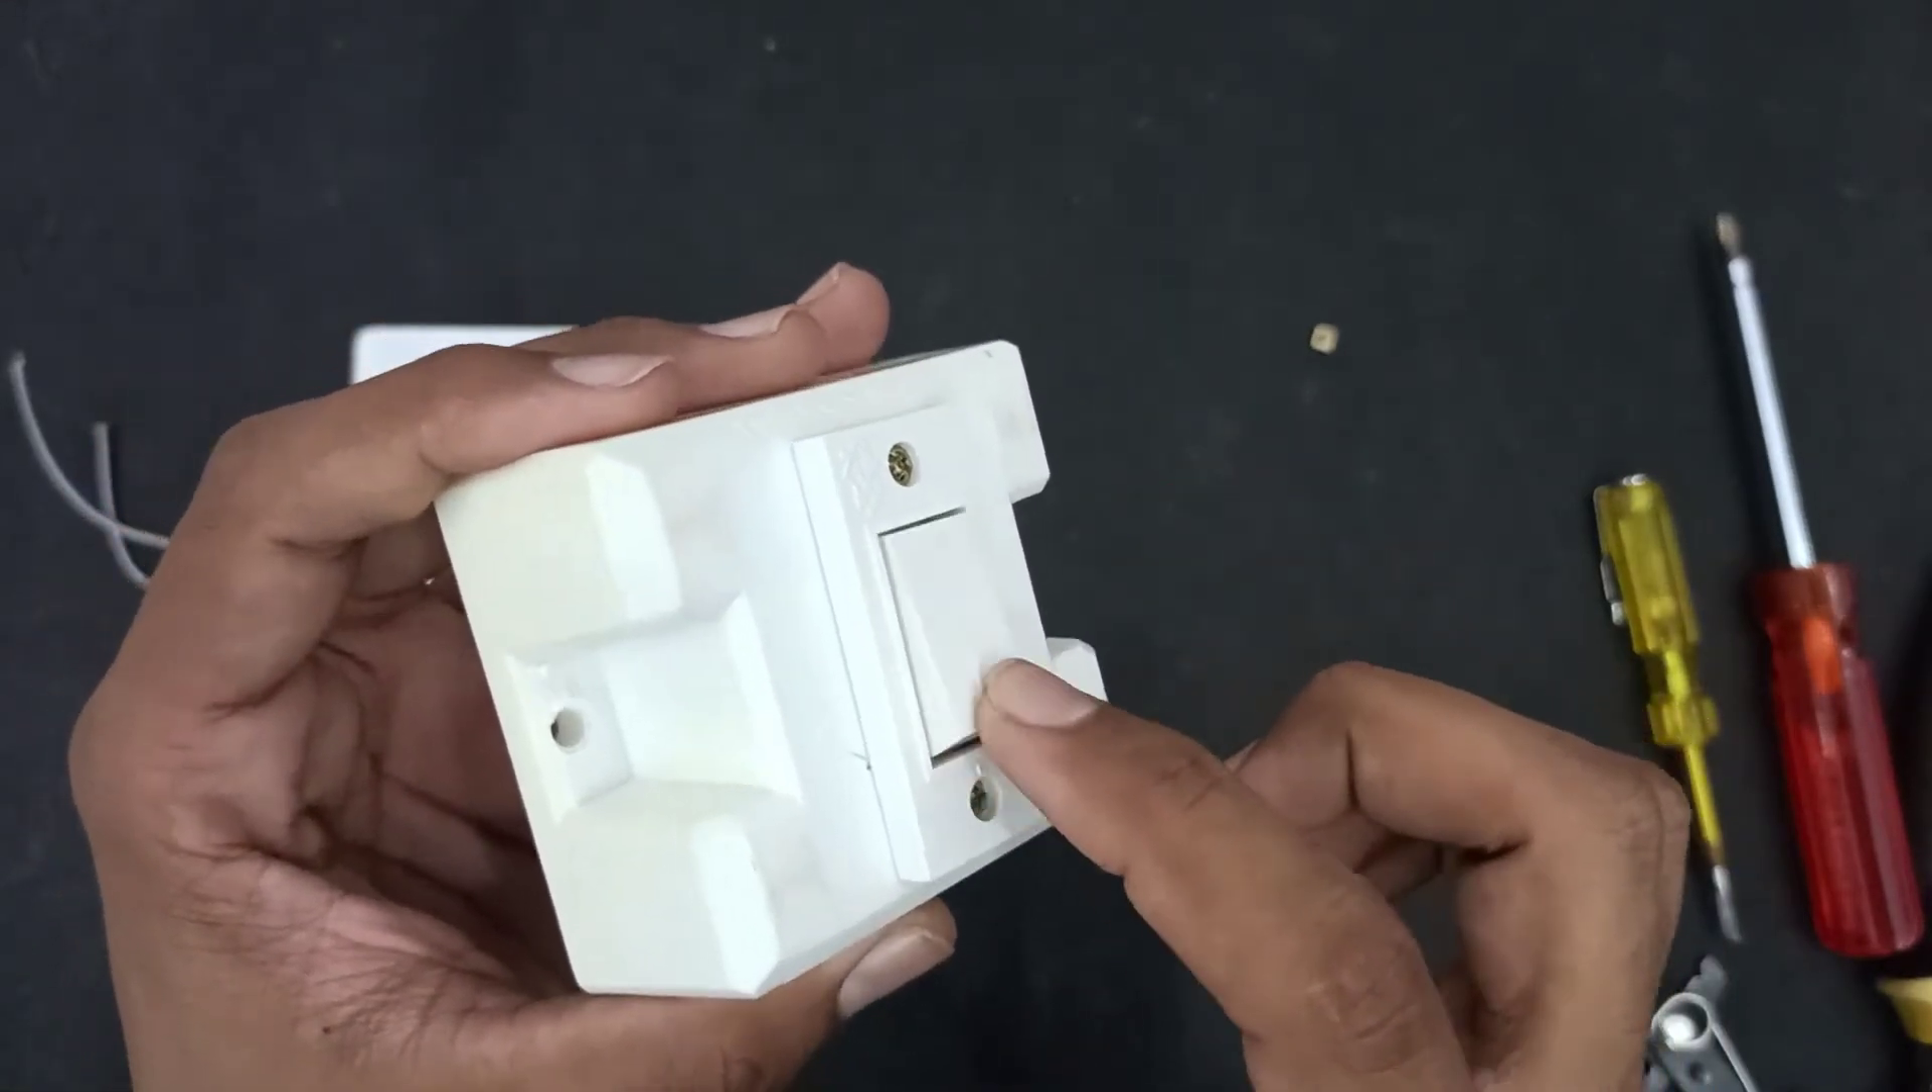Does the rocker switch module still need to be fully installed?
No.